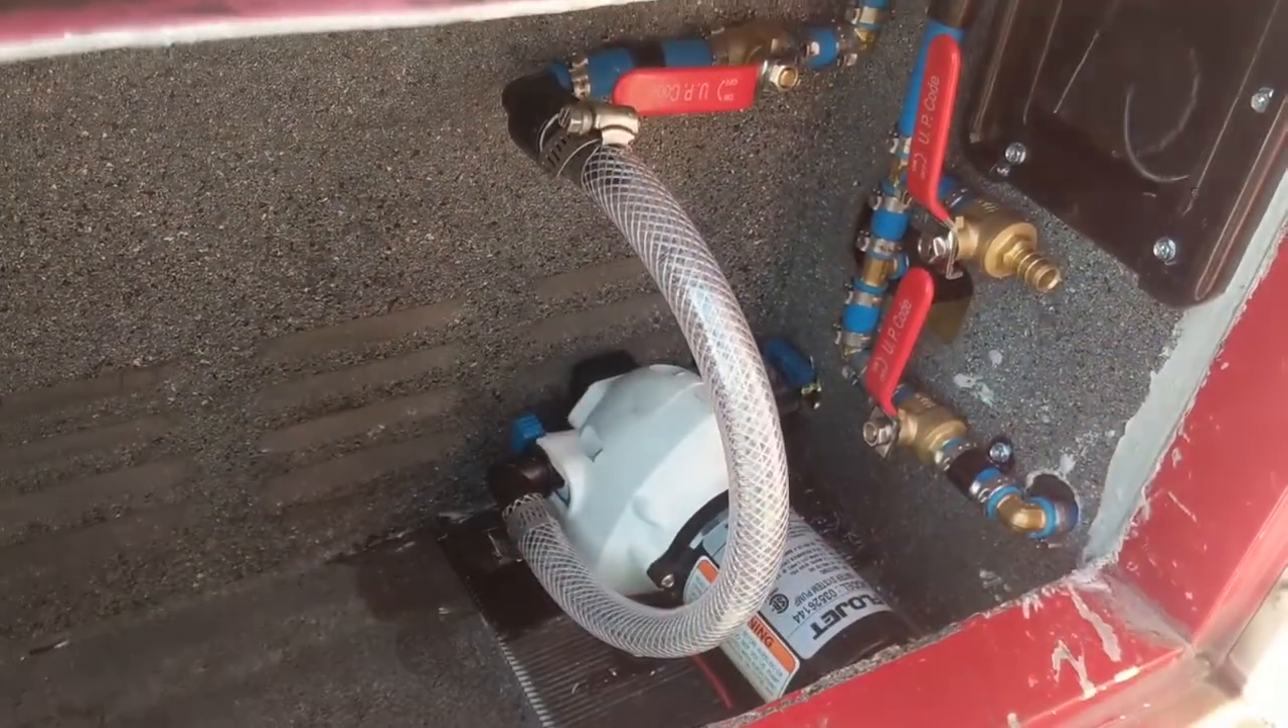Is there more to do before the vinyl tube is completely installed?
No.